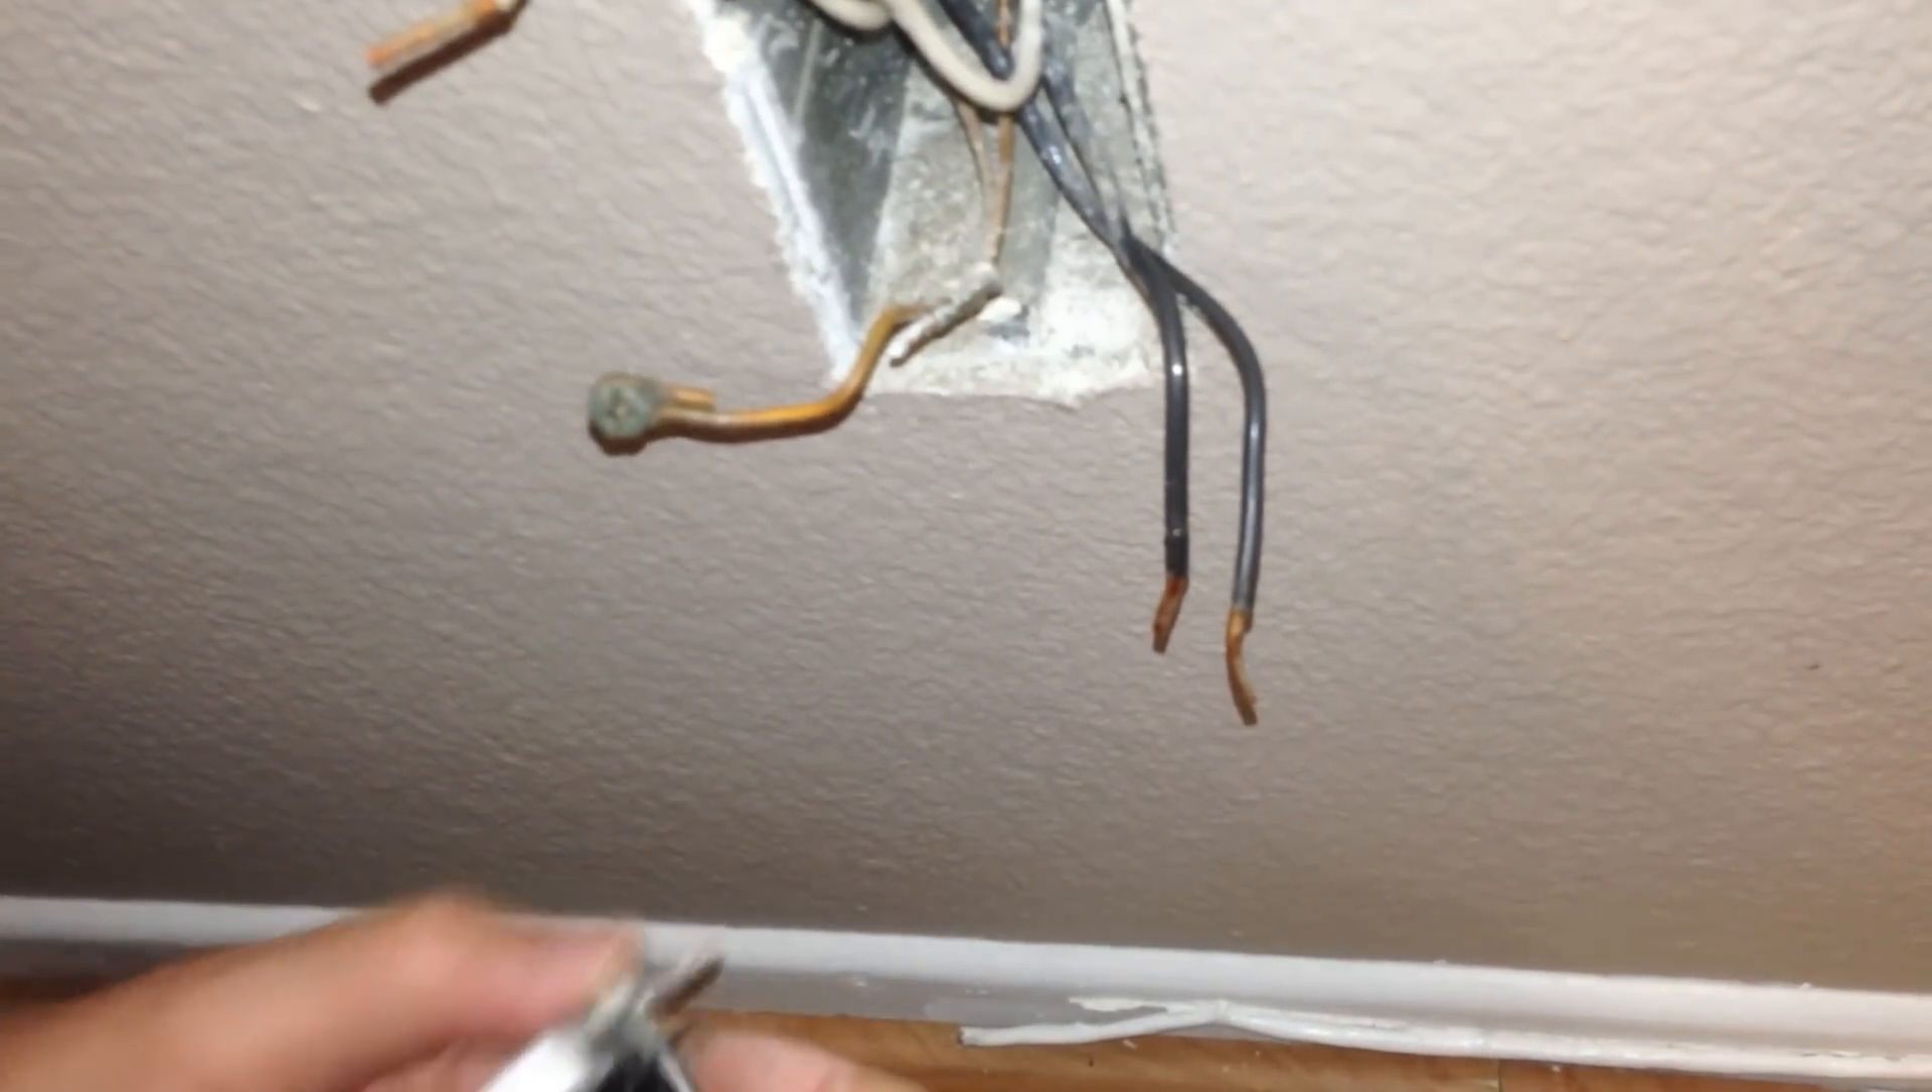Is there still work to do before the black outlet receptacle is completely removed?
No.